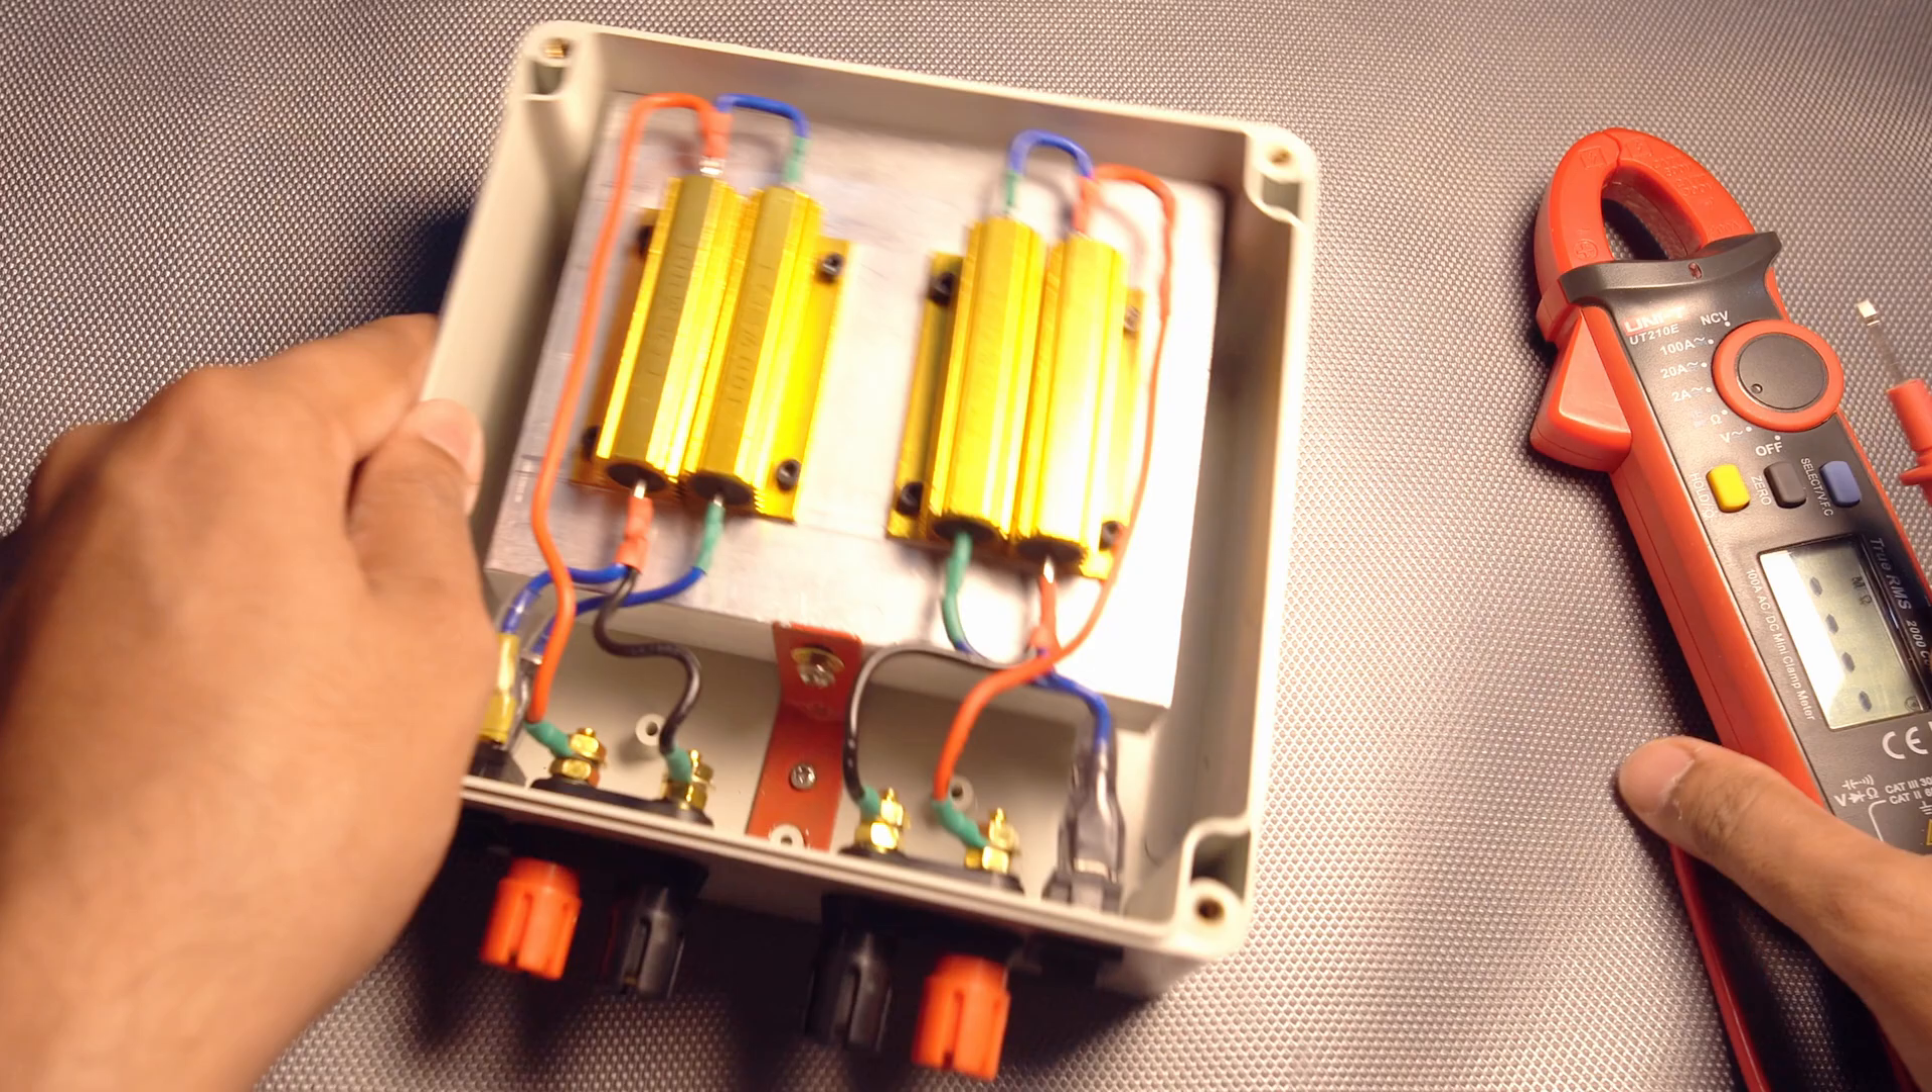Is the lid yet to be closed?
Yes.